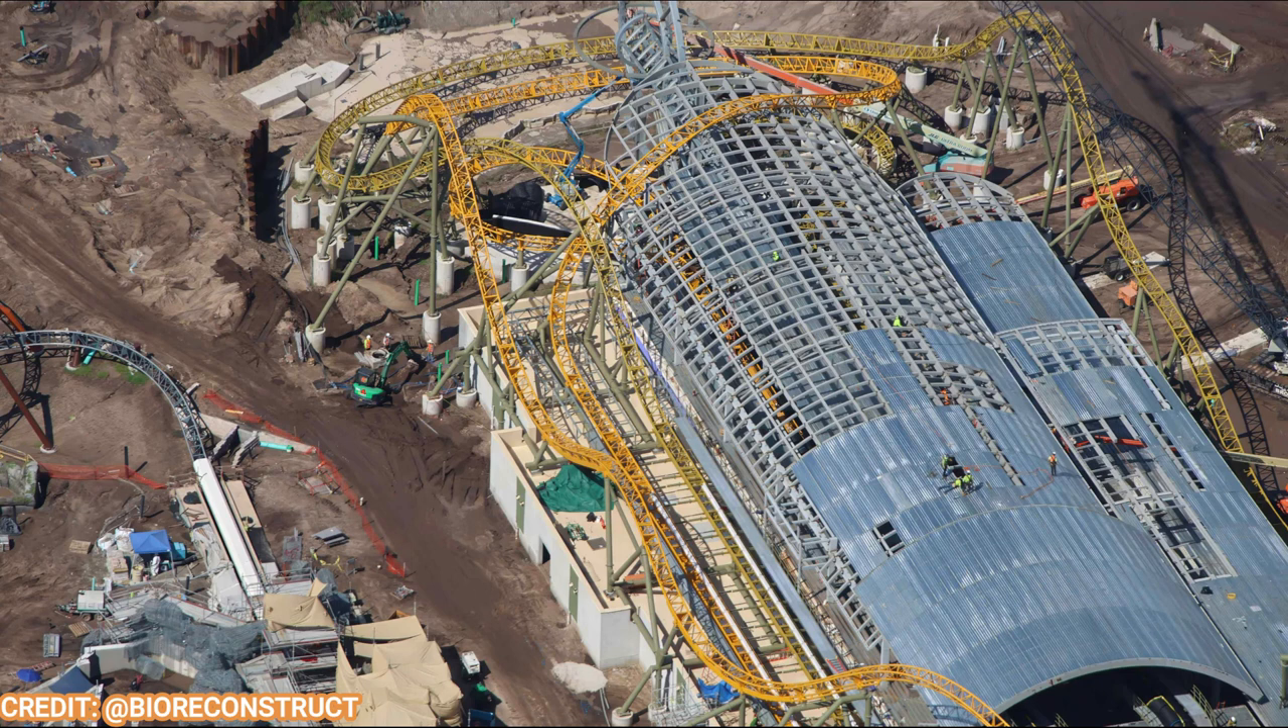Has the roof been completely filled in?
No.